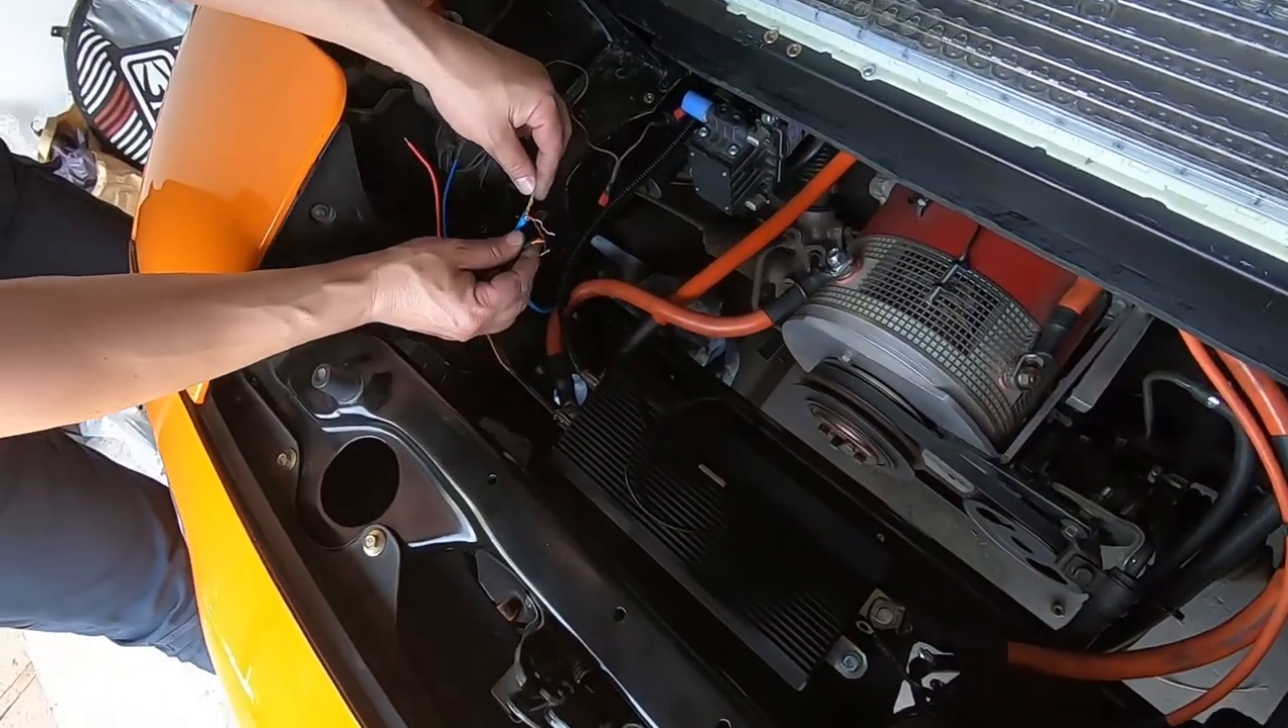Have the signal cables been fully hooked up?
No.